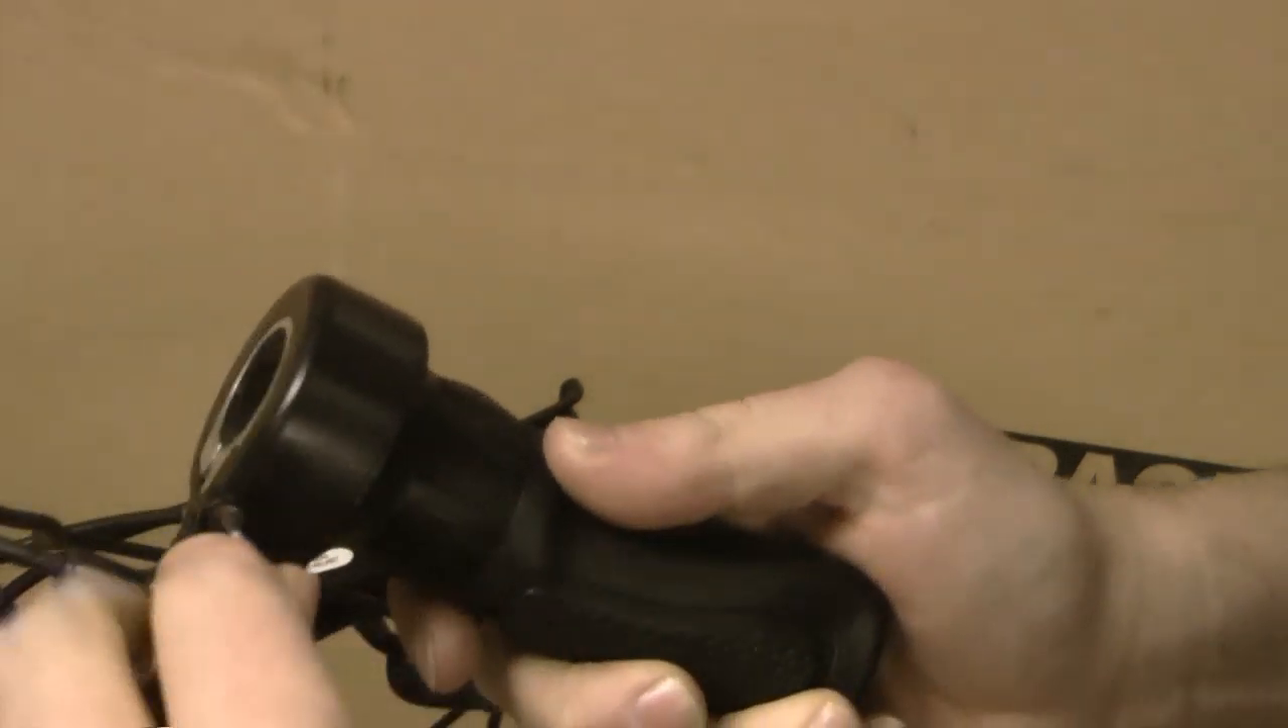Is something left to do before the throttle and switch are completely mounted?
Yes.